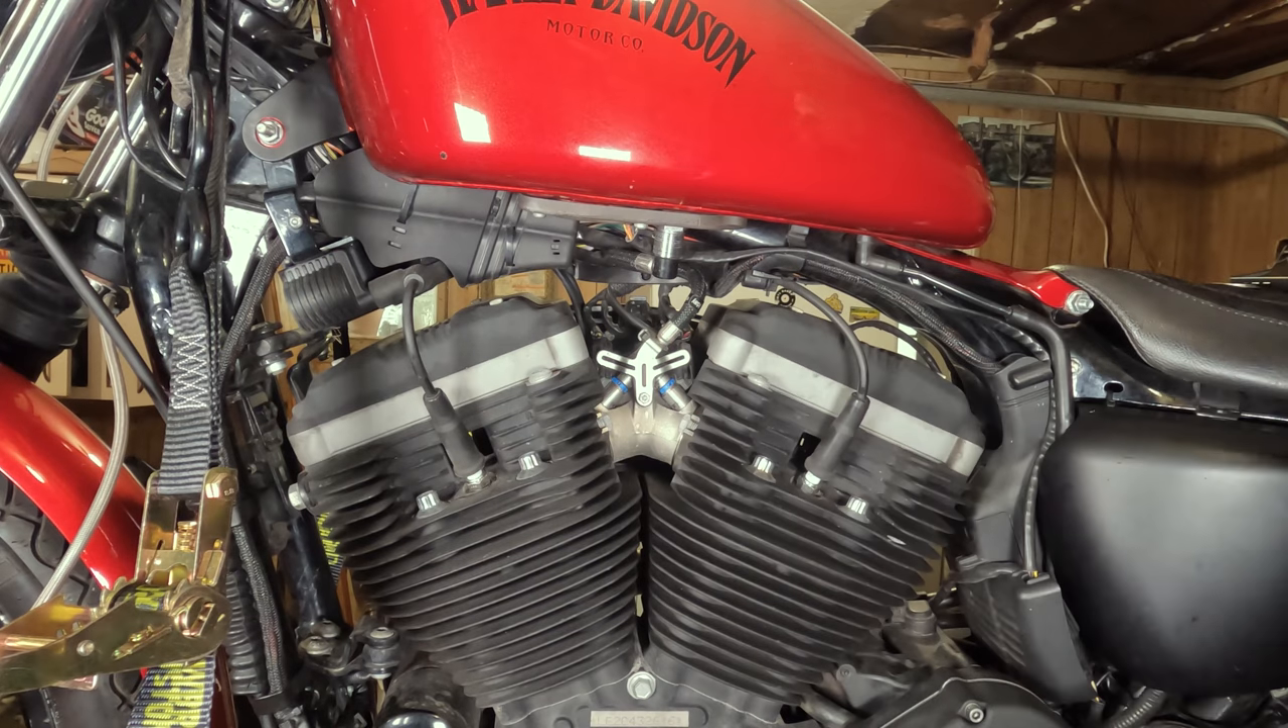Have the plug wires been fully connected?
Yes.